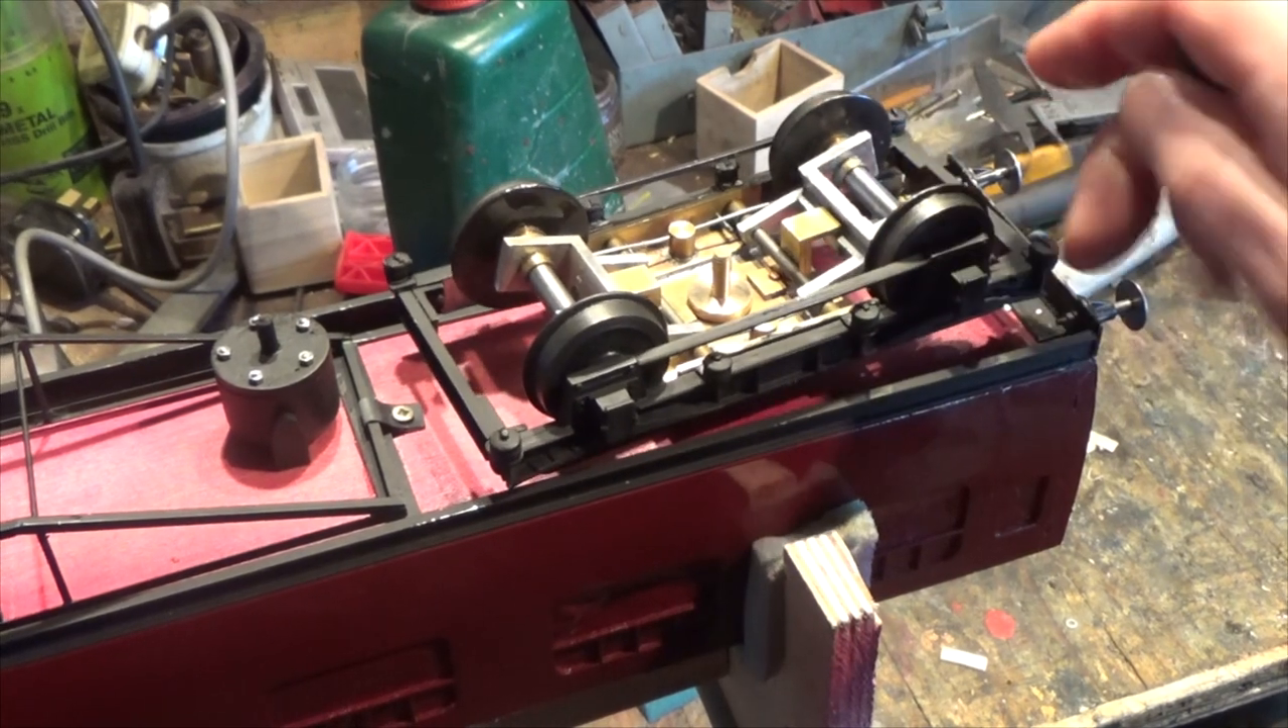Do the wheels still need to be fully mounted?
No.